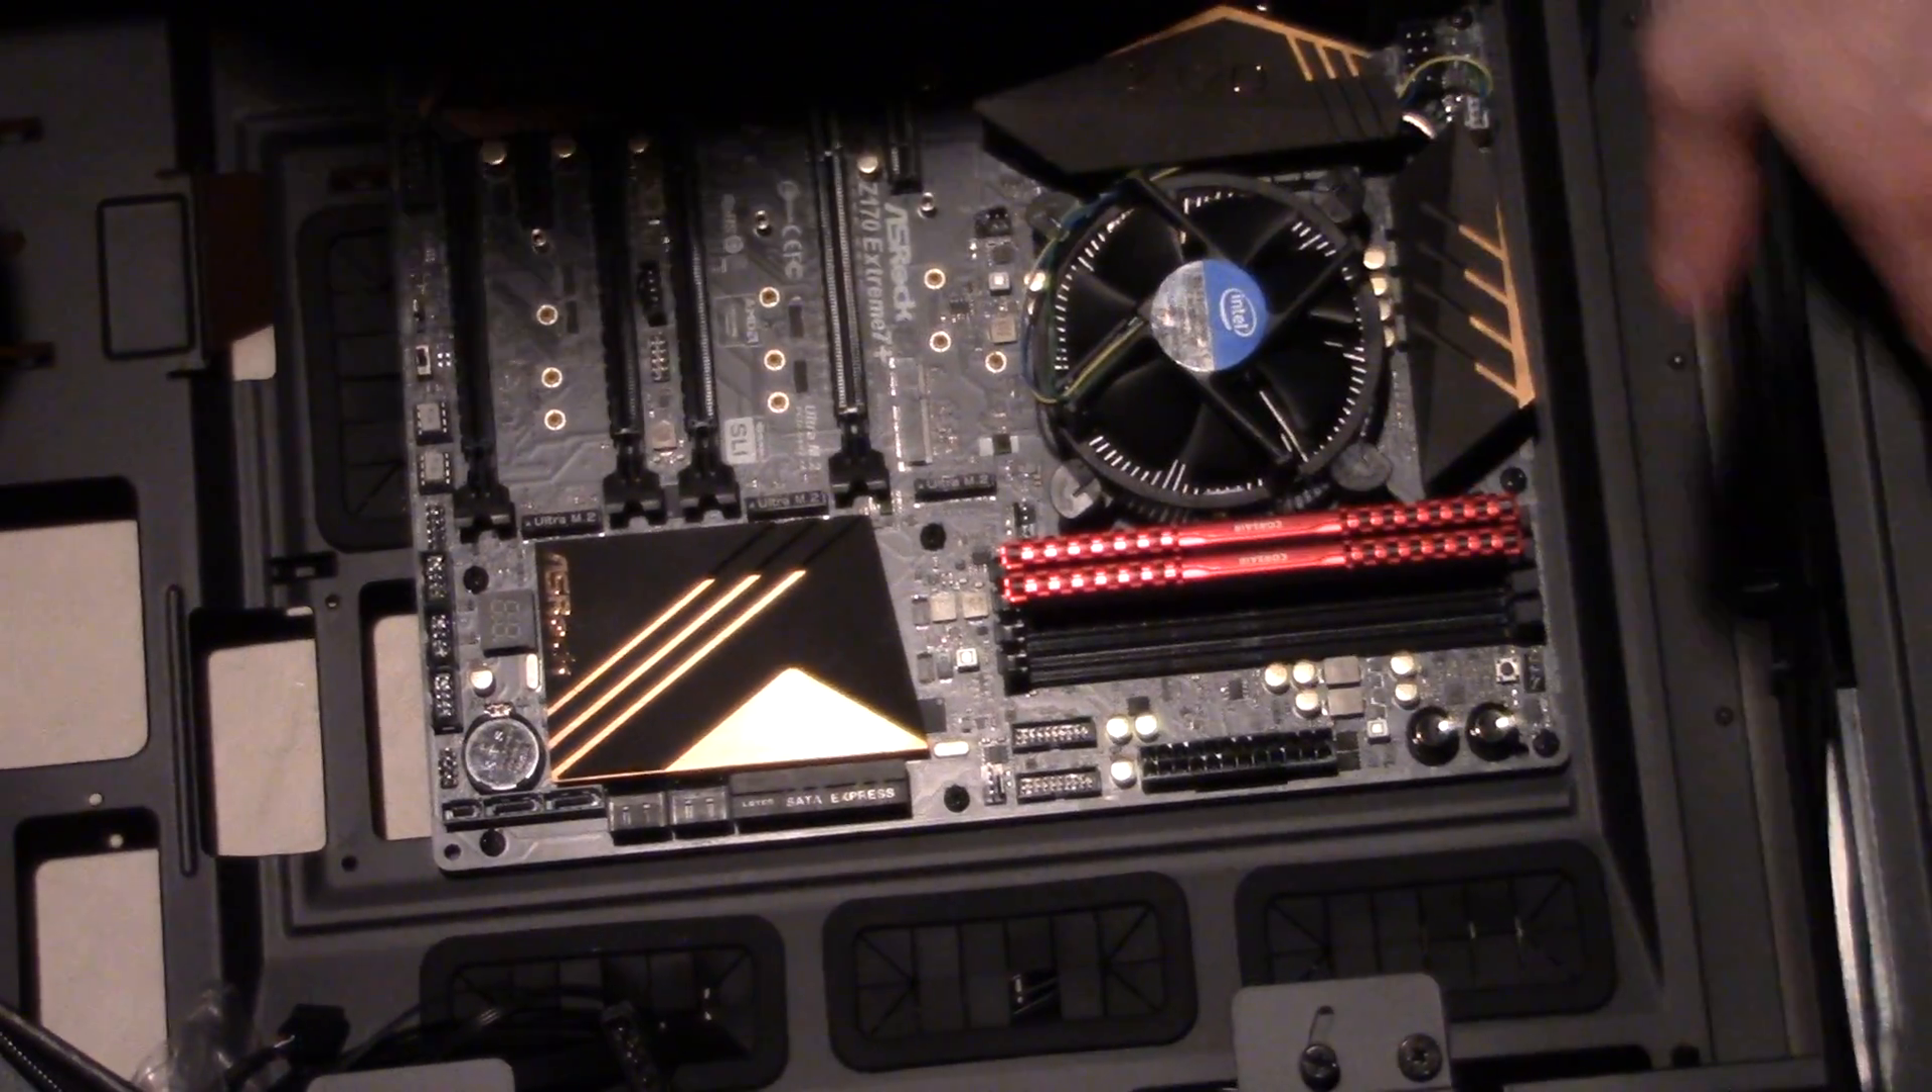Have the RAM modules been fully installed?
Yes.